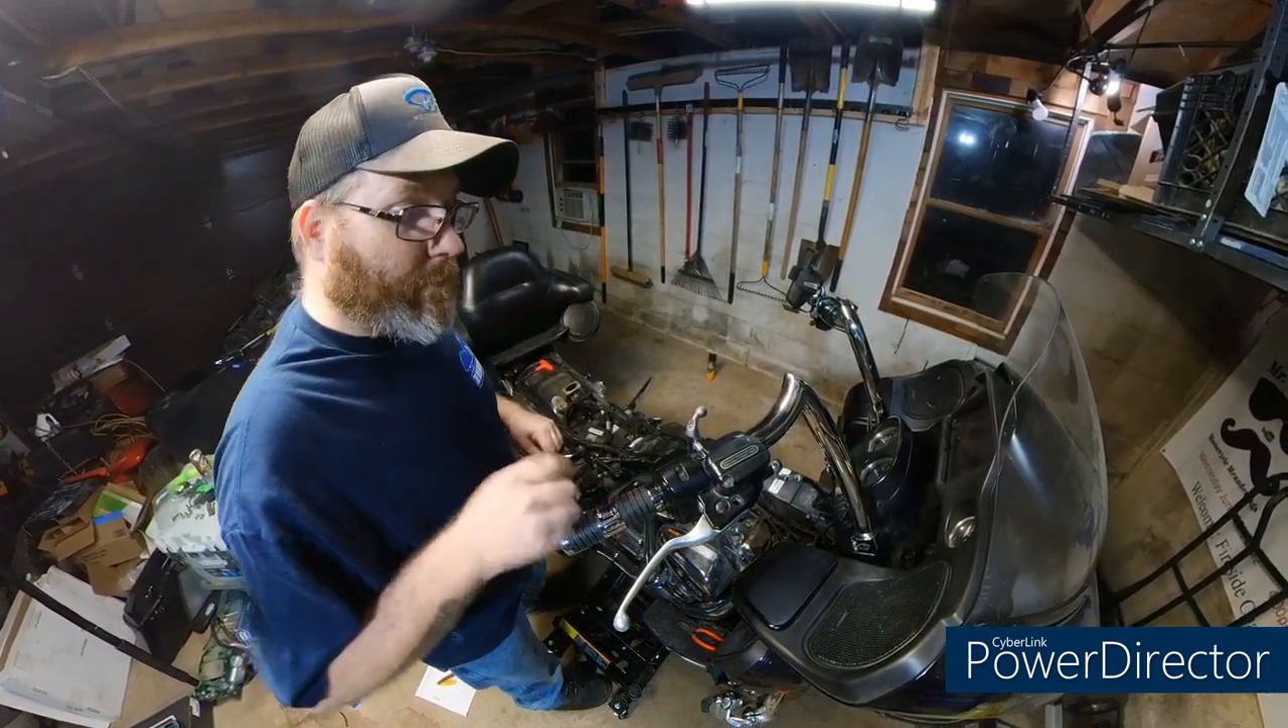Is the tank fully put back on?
No.